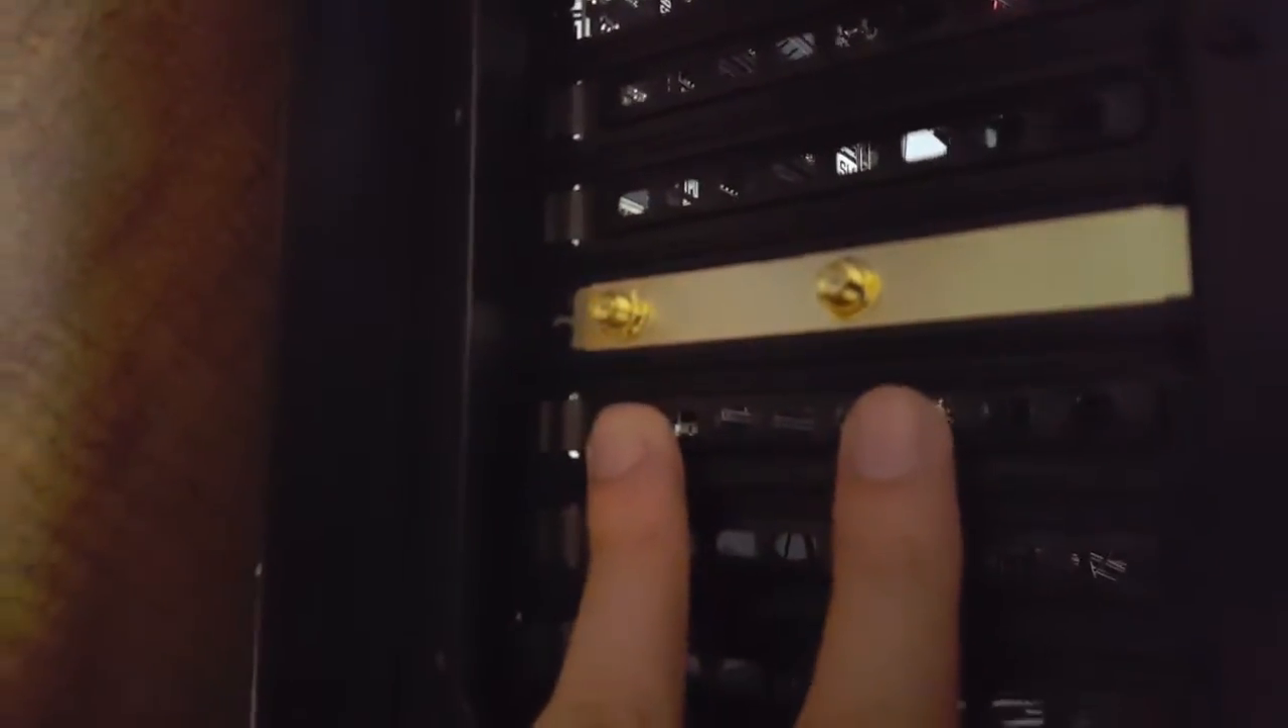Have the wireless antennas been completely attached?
No.